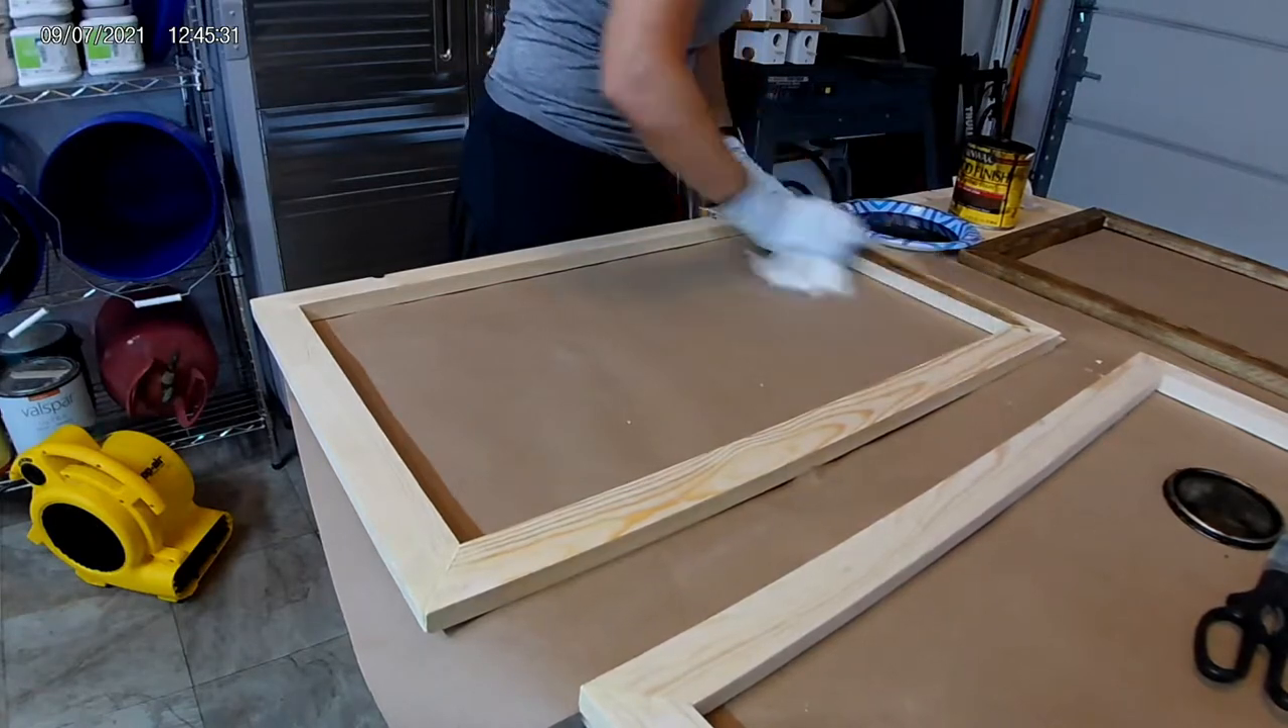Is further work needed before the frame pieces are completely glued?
No.